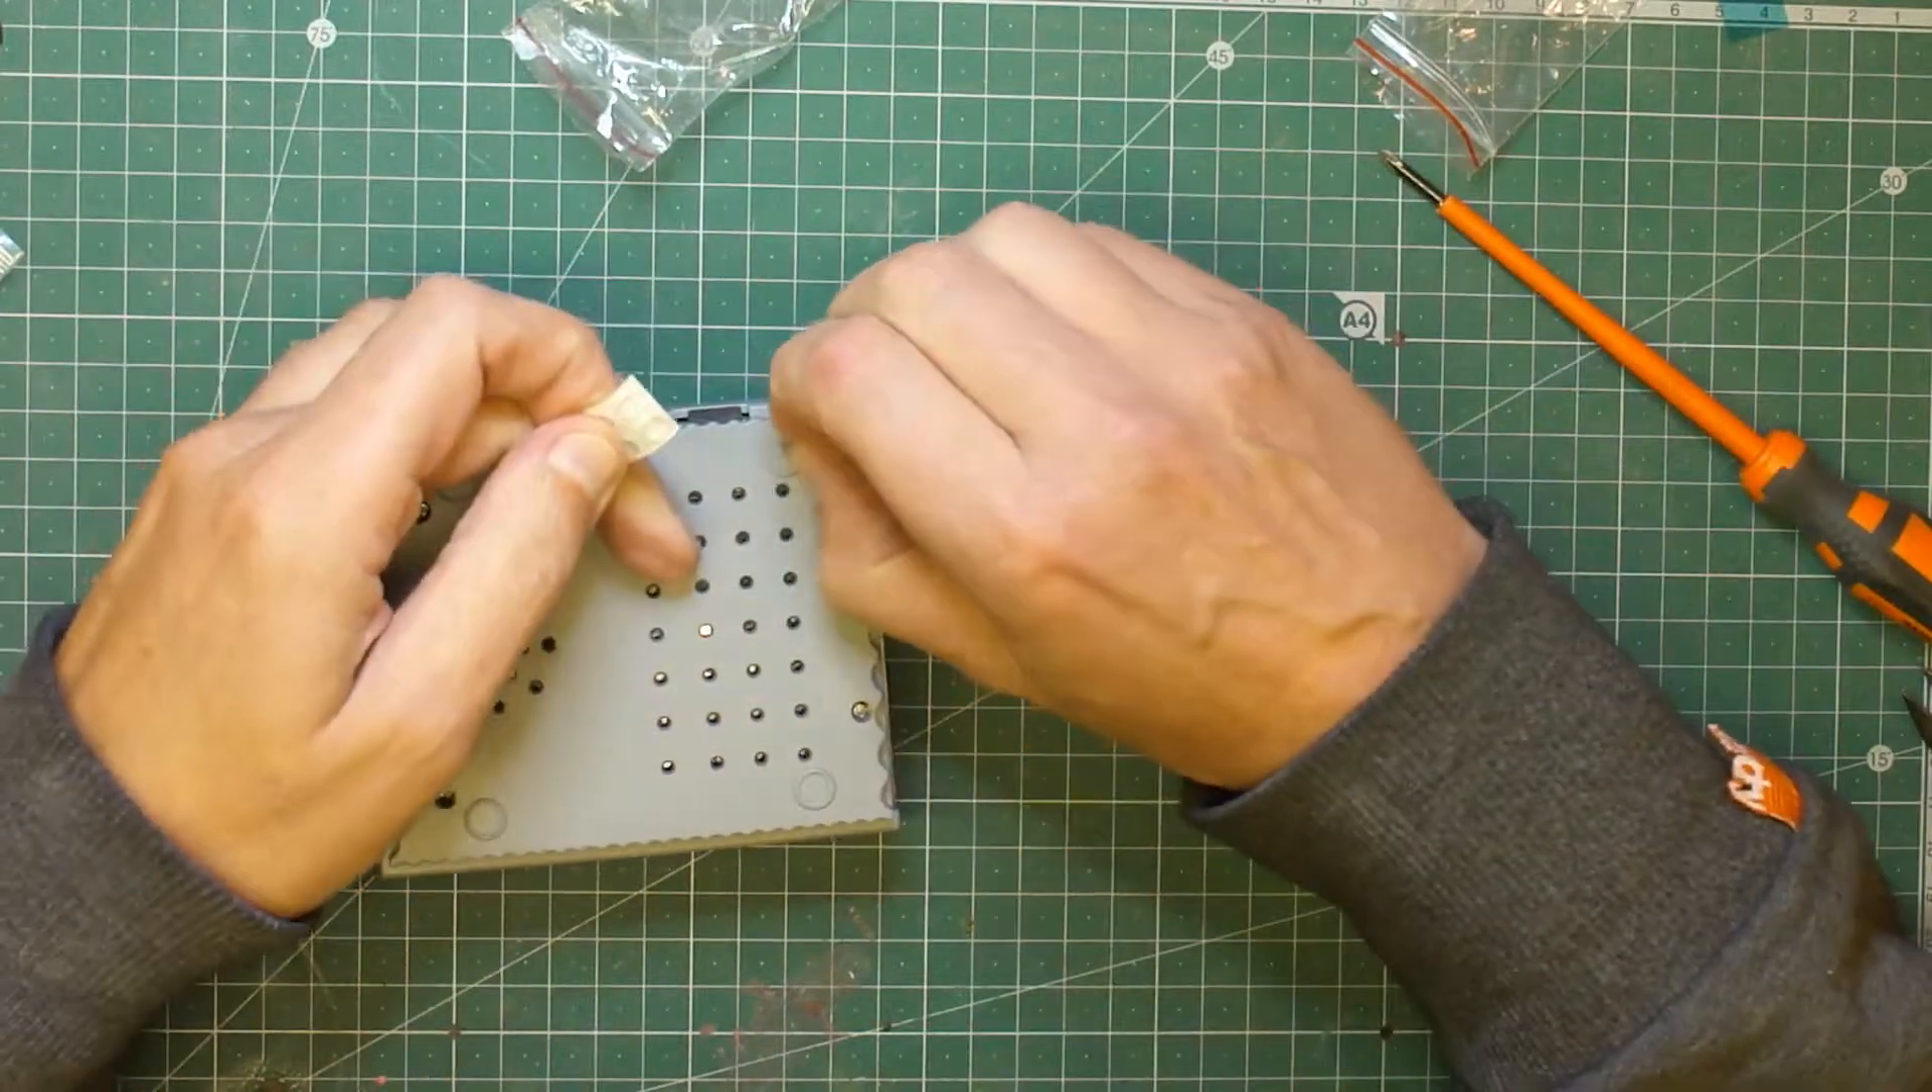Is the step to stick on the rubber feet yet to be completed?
Yes.